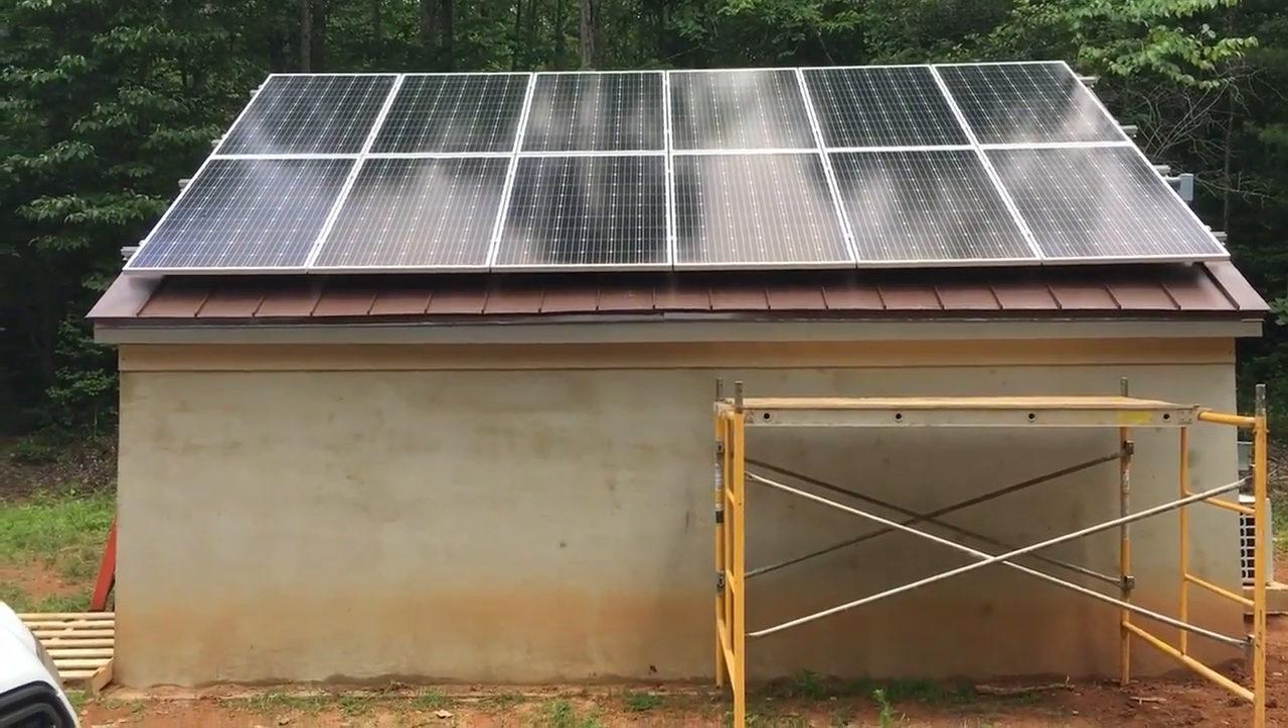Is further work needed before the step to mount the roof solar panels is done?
No.